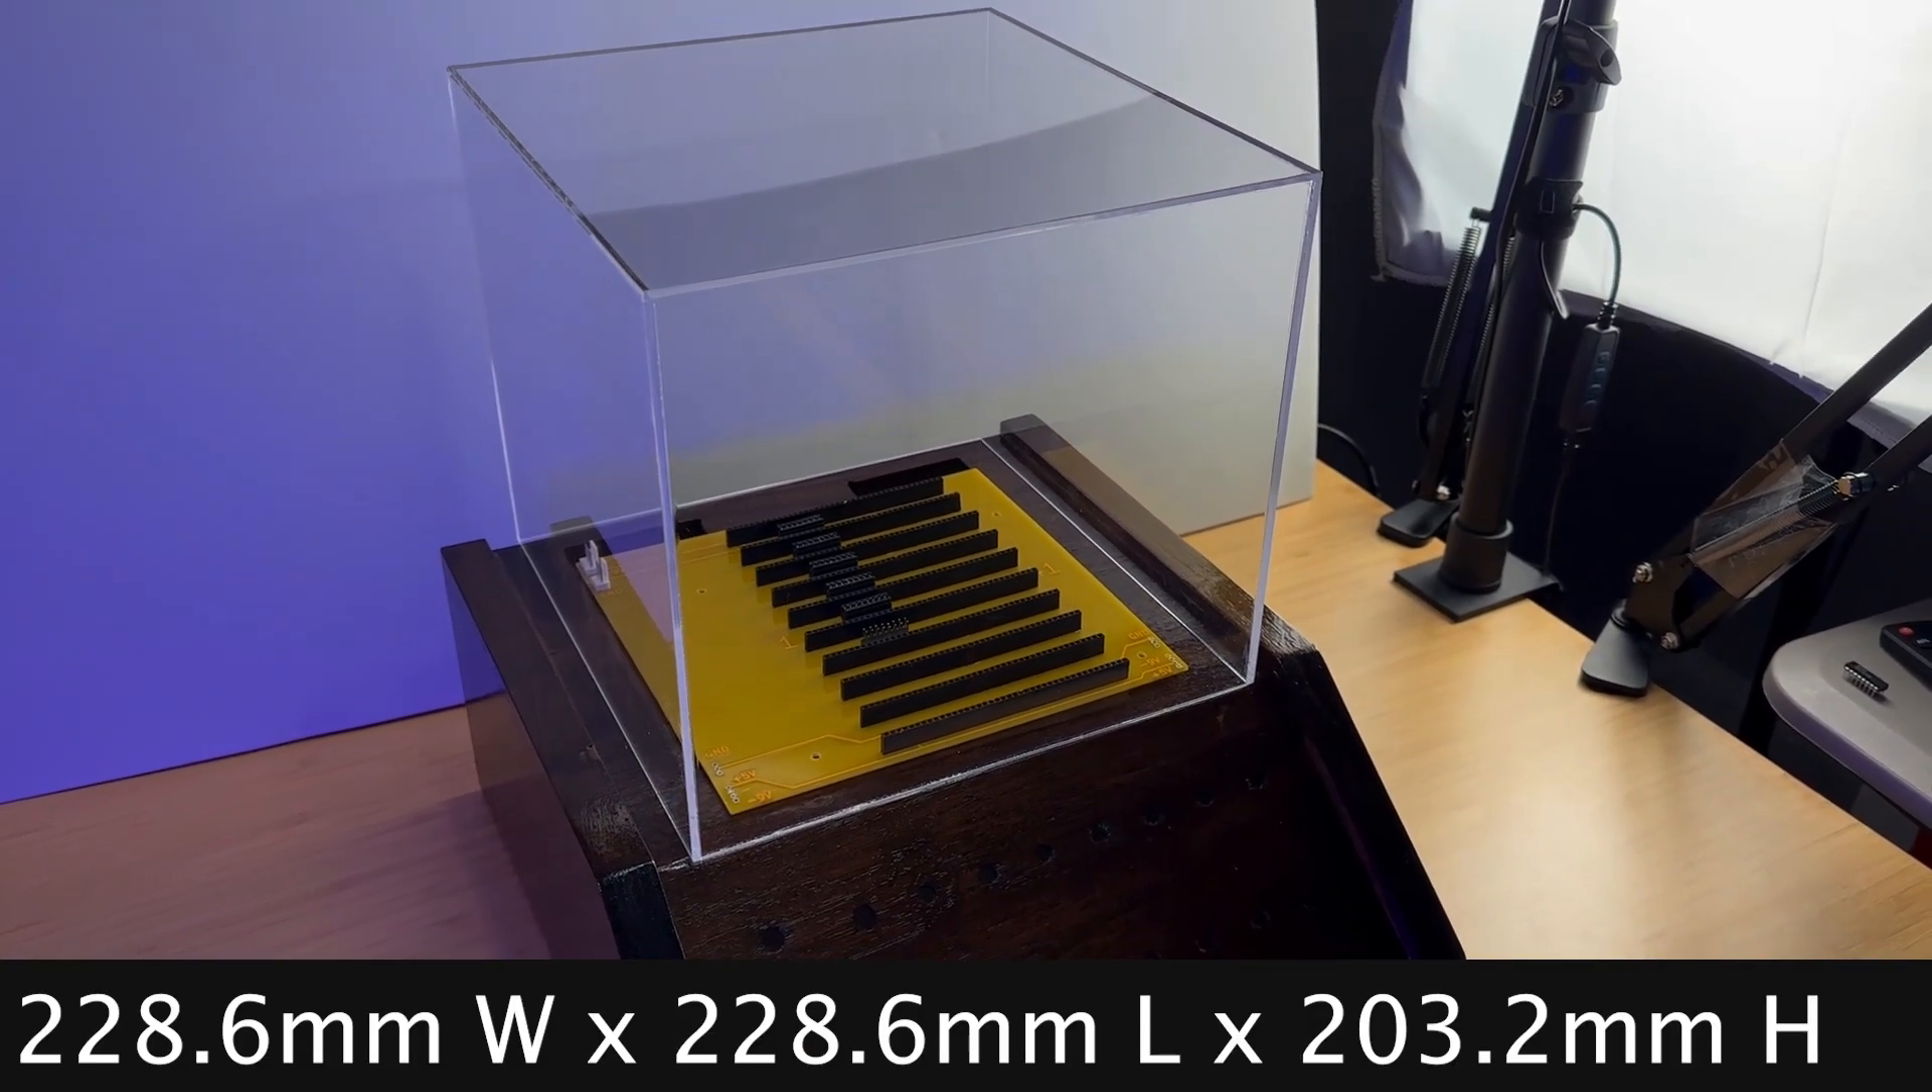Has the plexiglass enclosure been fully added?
Yes.